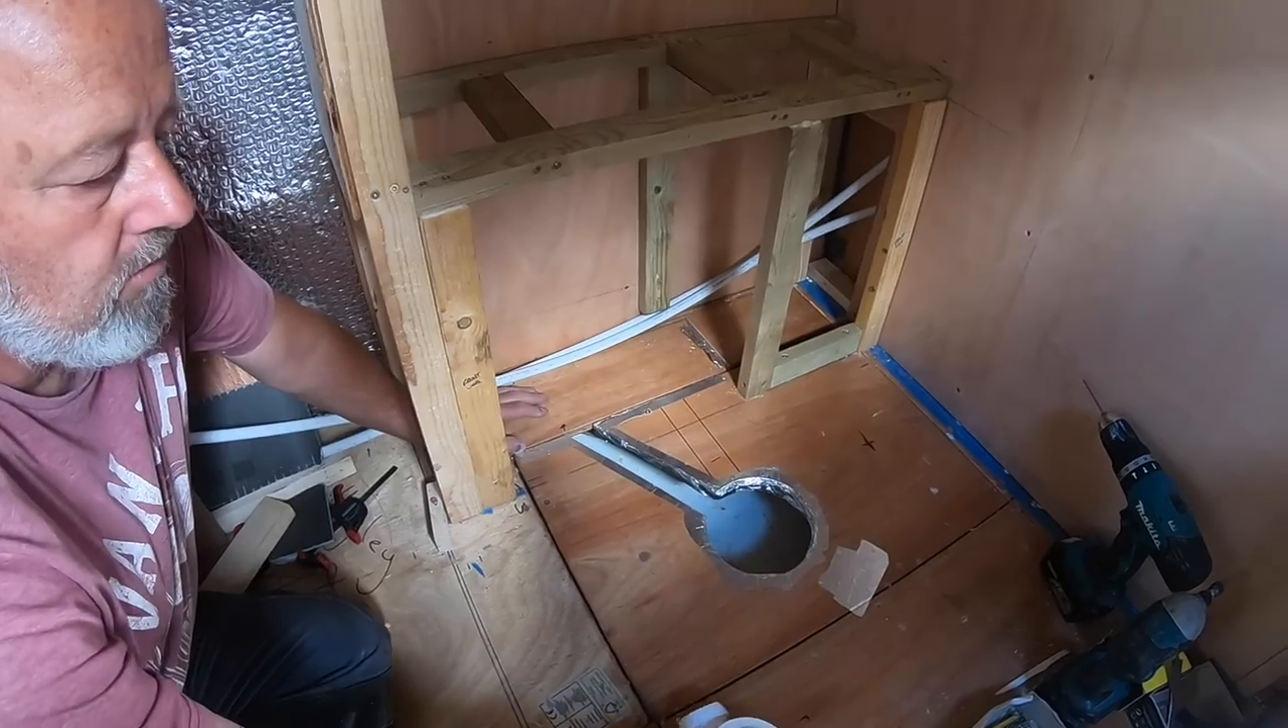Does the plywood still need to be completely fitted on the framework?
Yes.